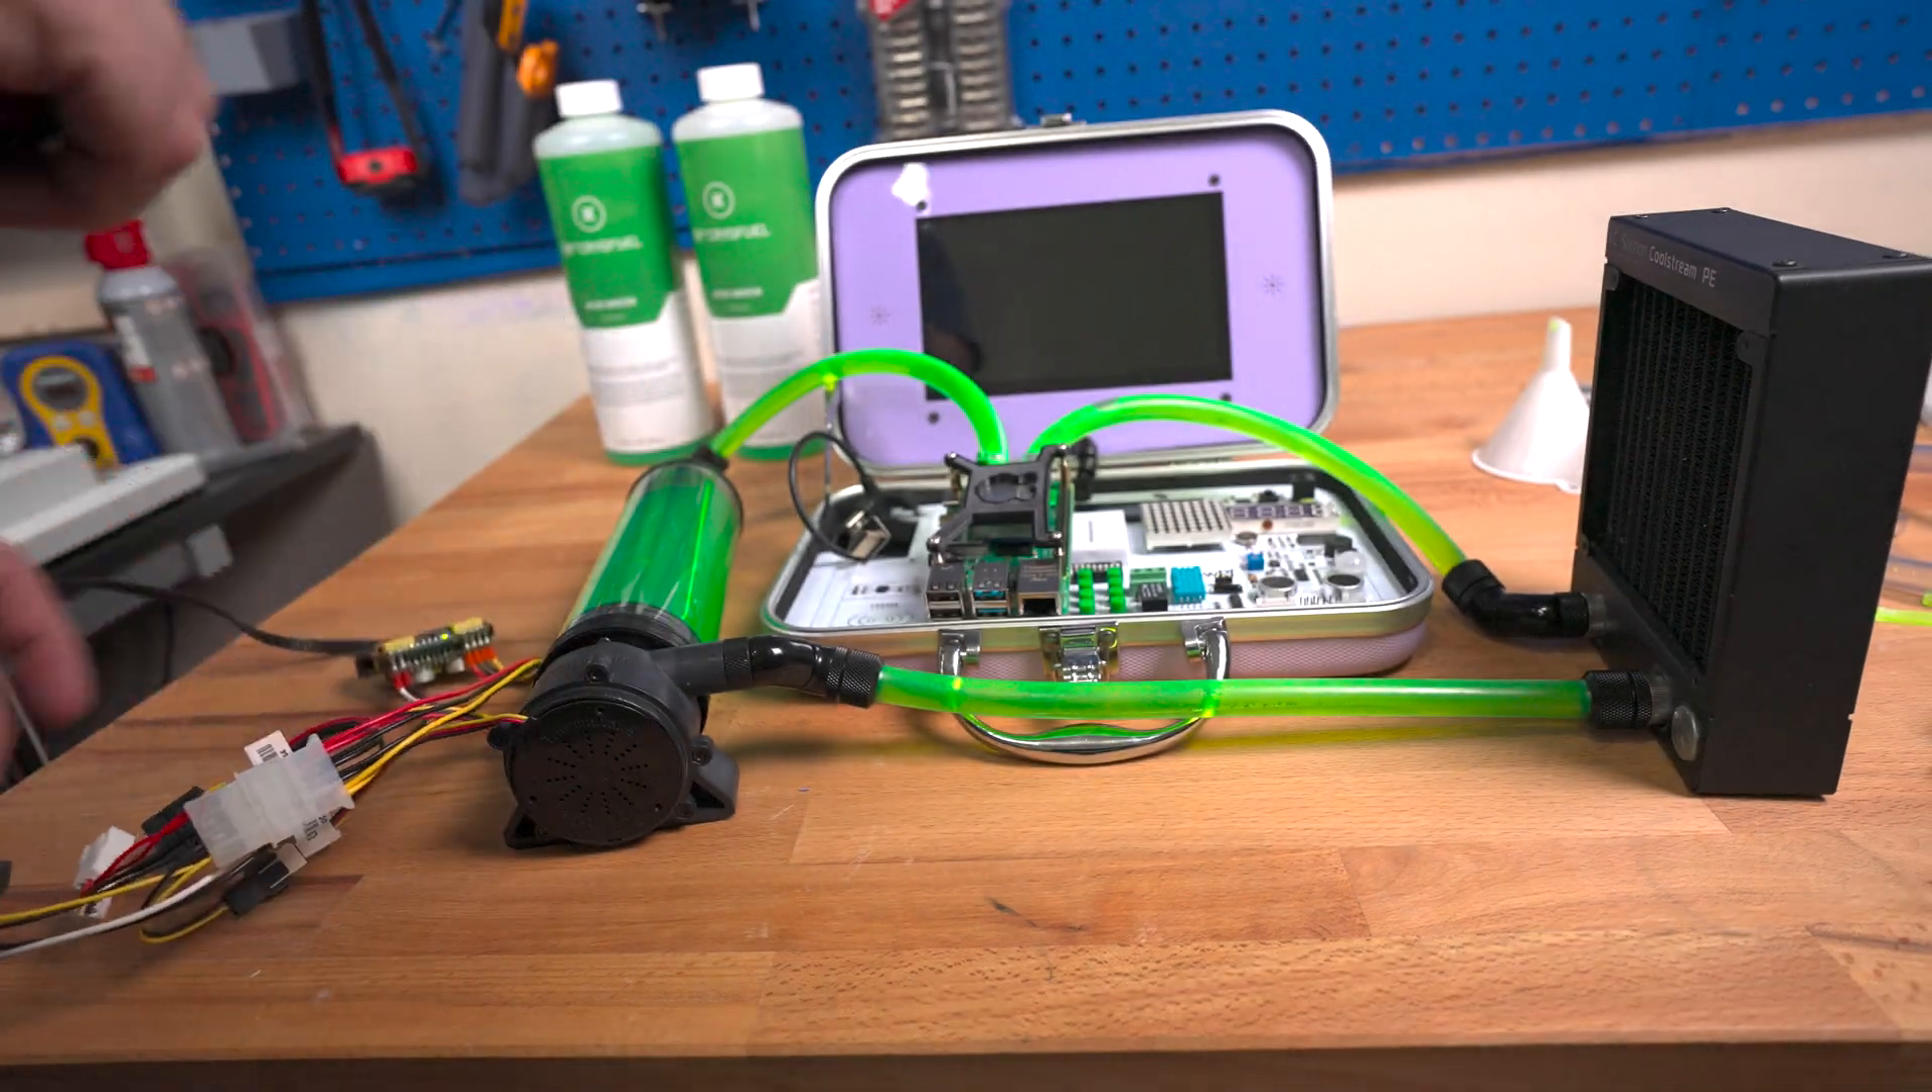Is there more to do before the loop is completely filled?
No.